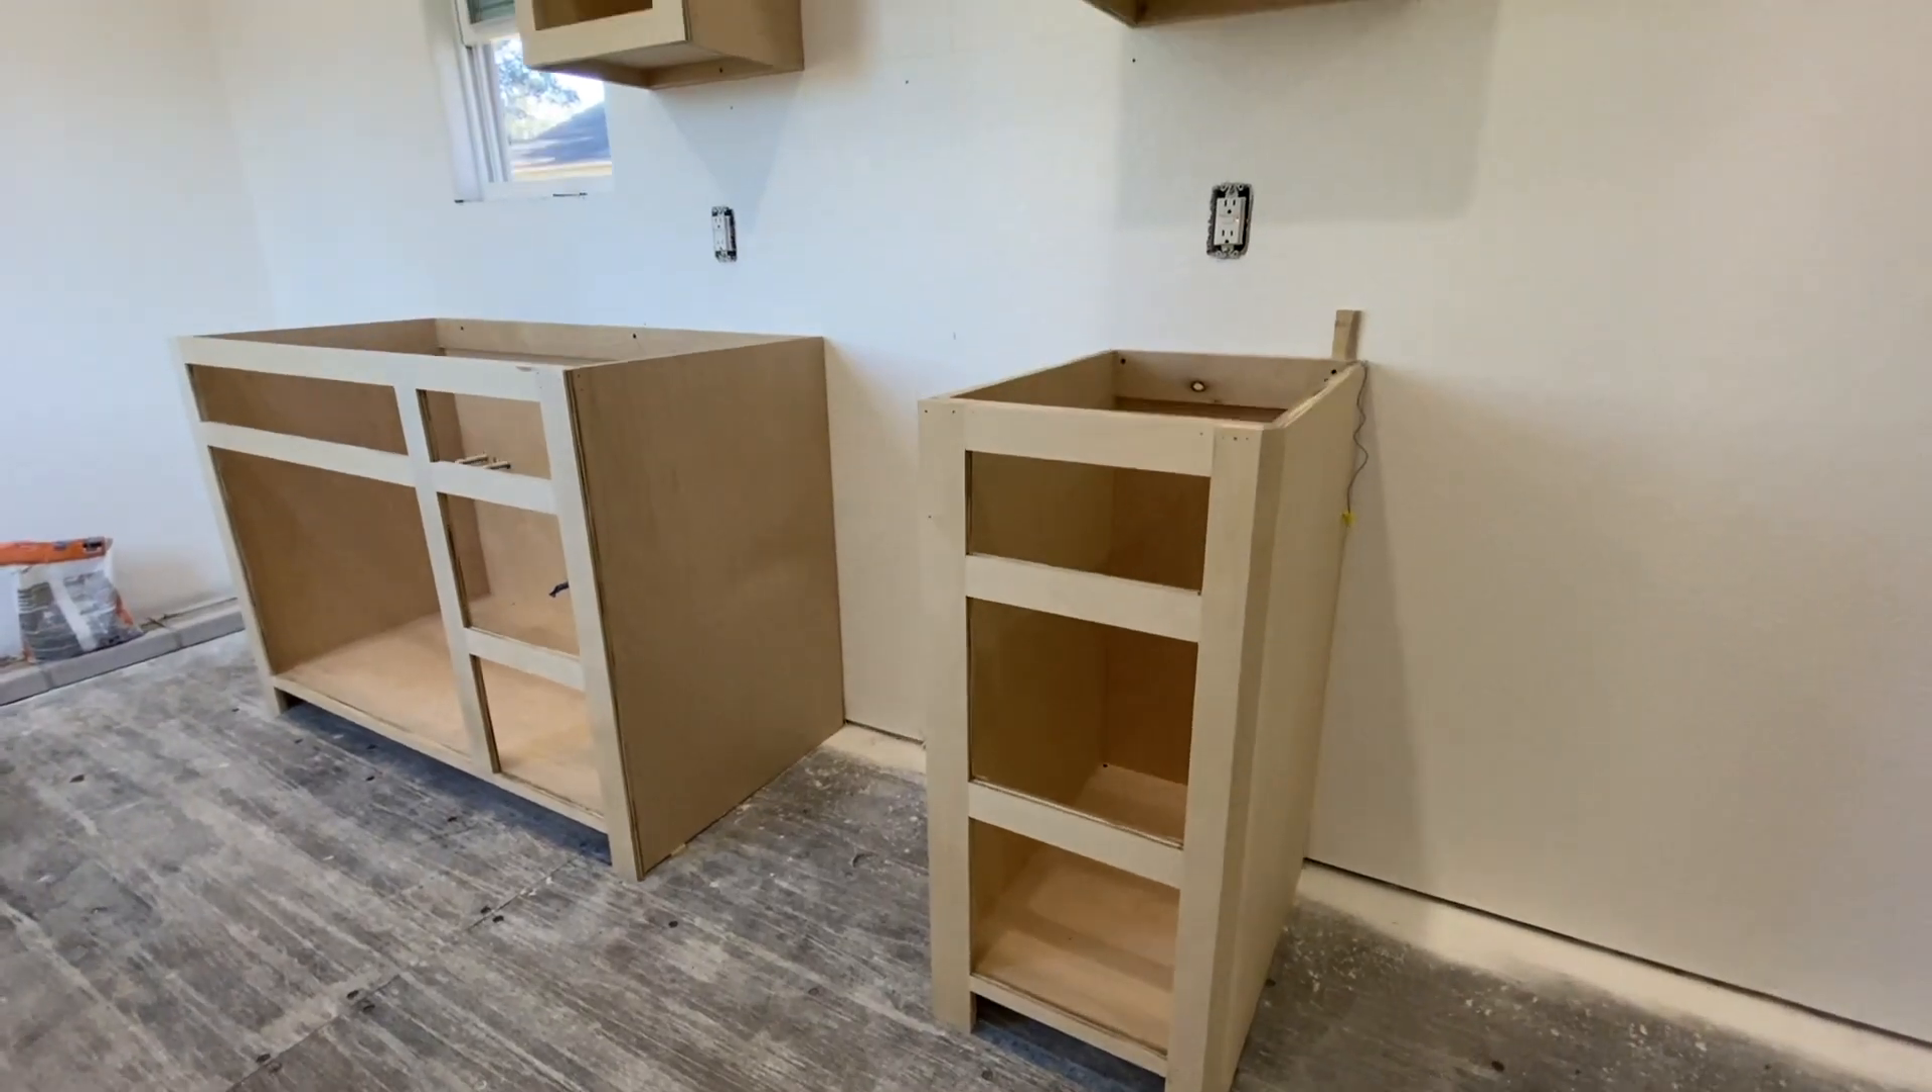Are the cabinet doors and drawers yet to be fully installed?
Yes.